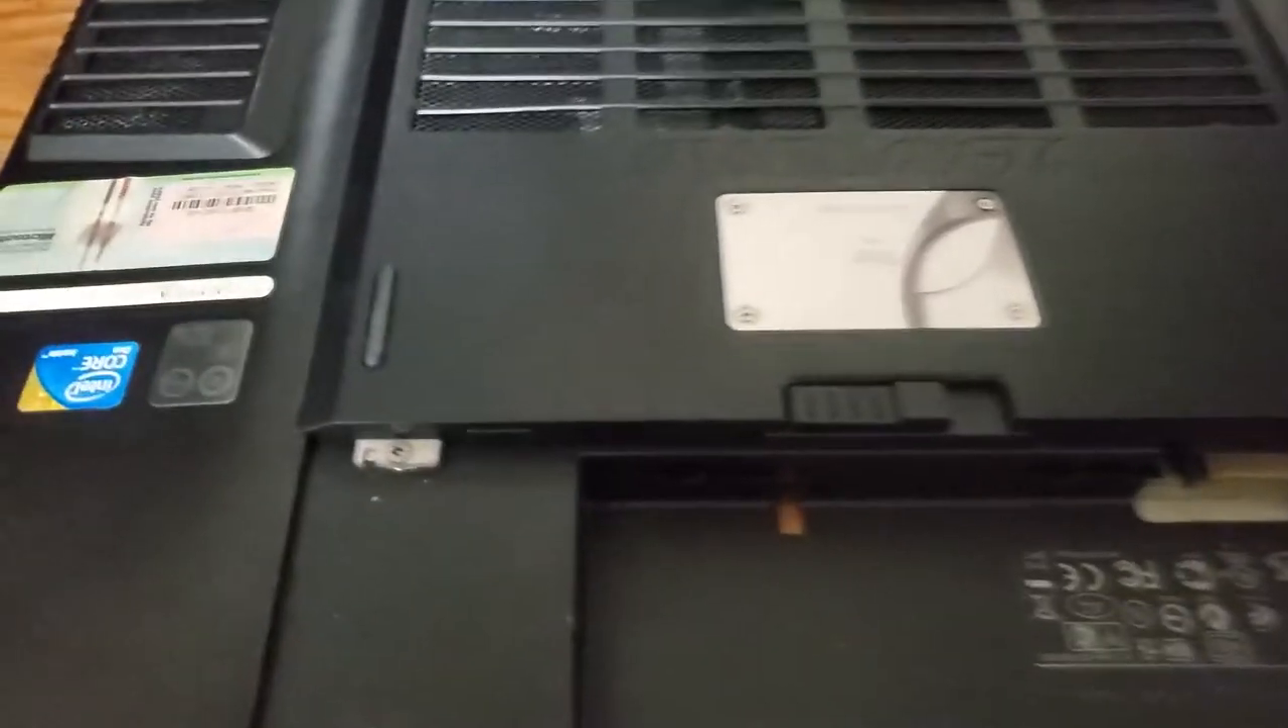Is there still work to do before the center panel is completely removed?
Yes.